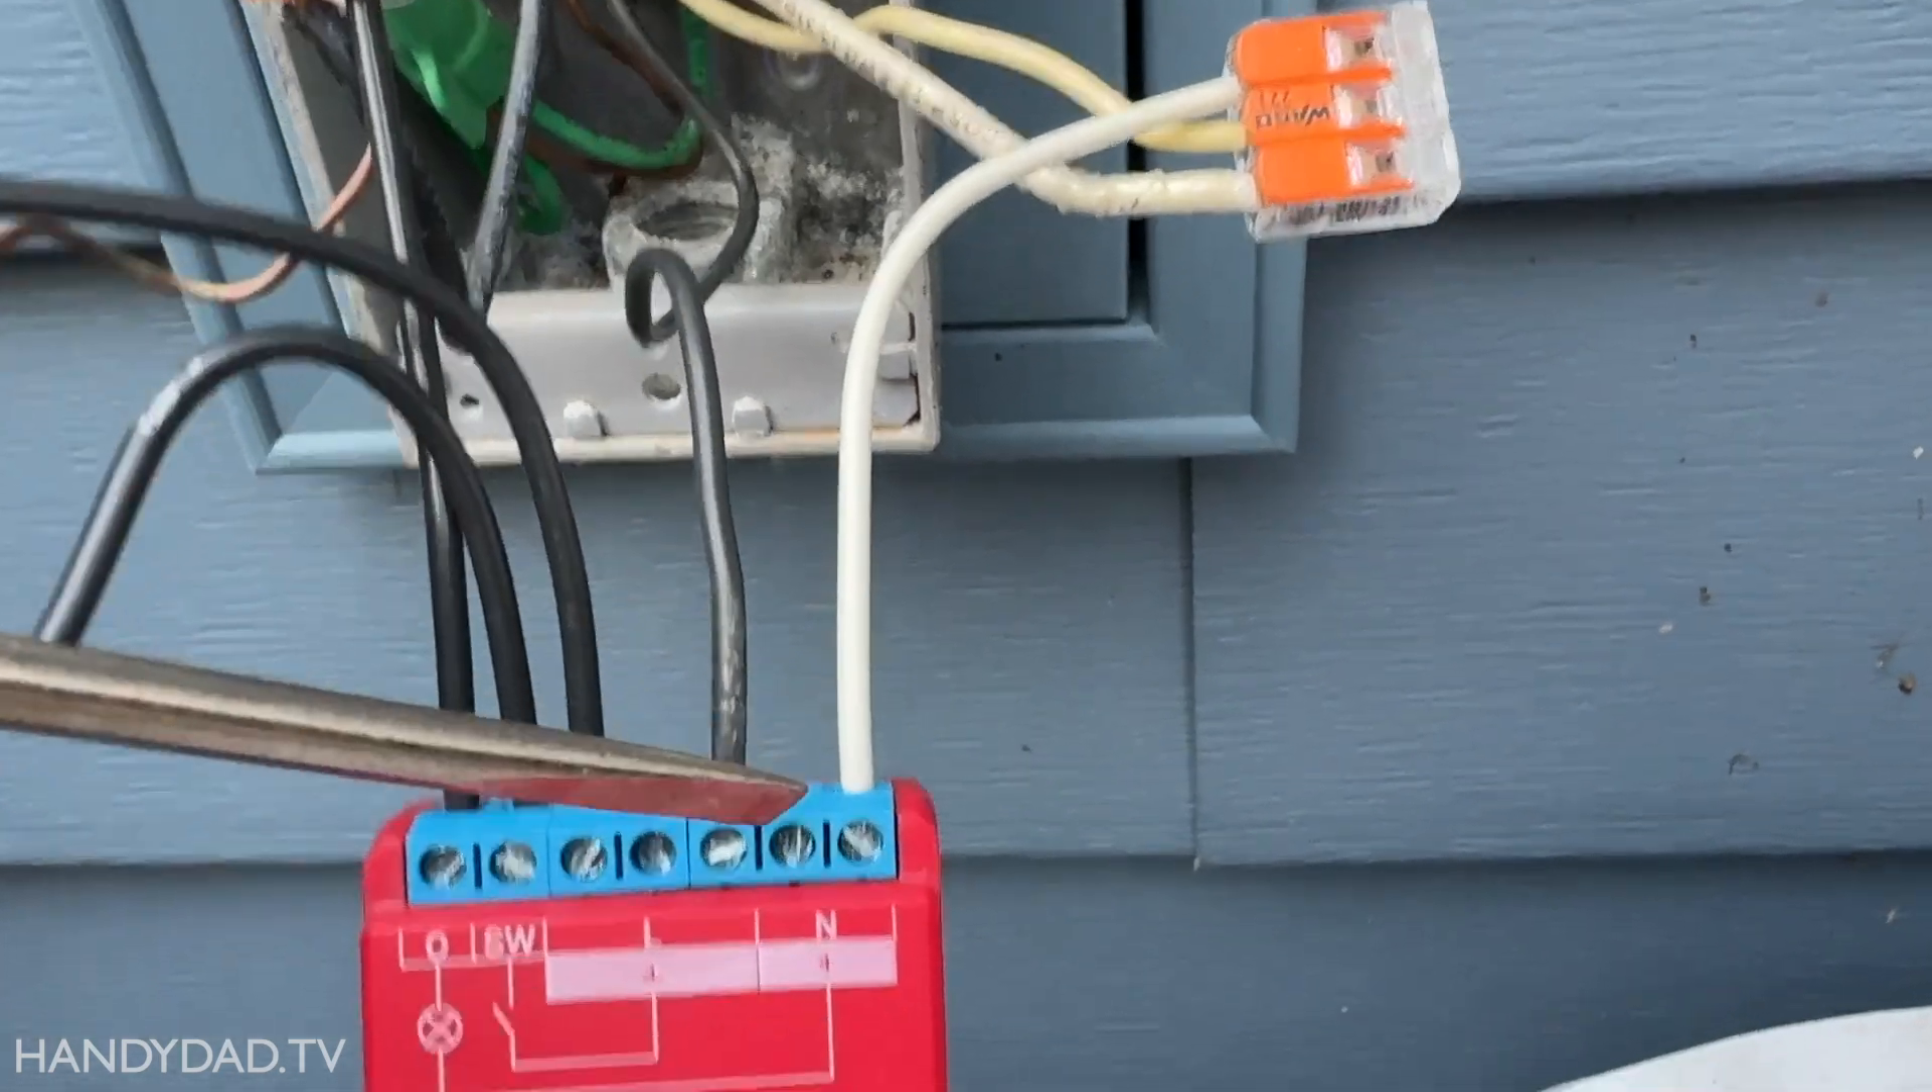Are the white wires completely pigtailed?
Yes.